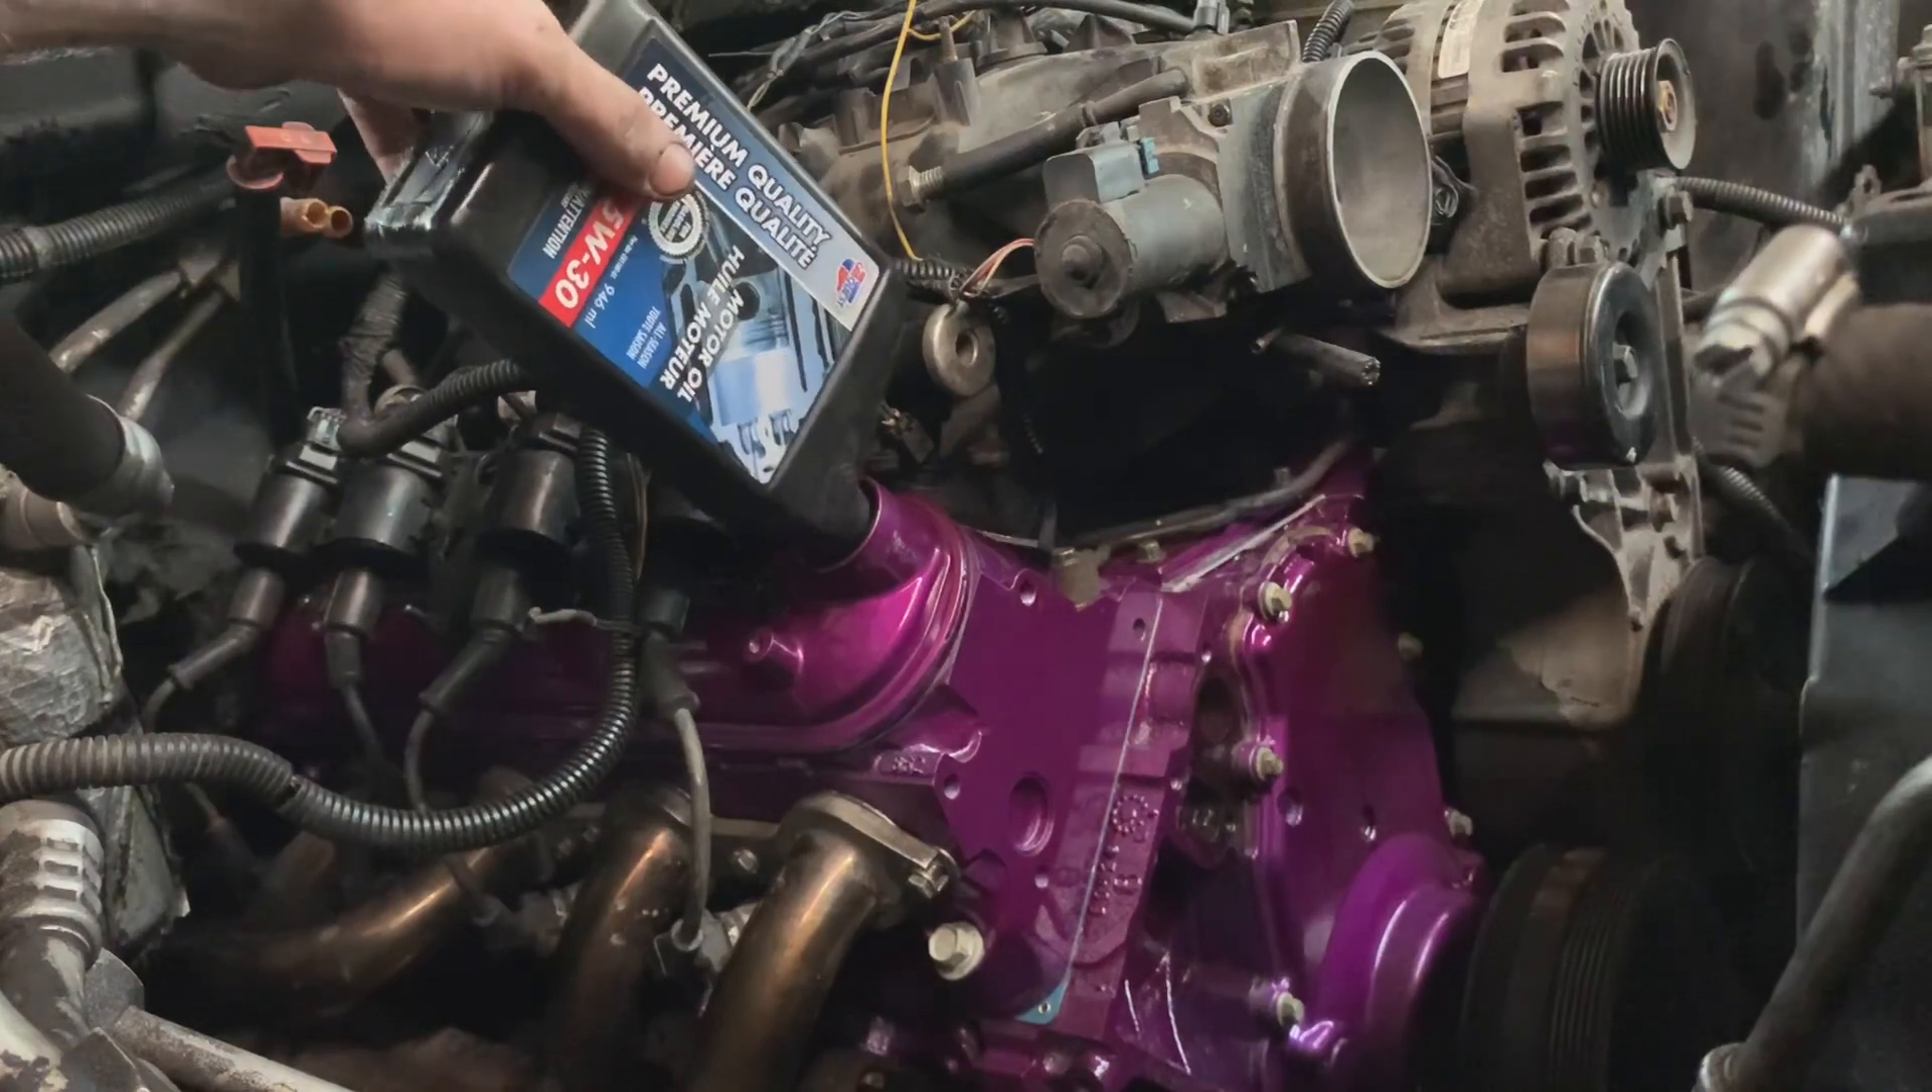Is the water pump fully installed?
No.